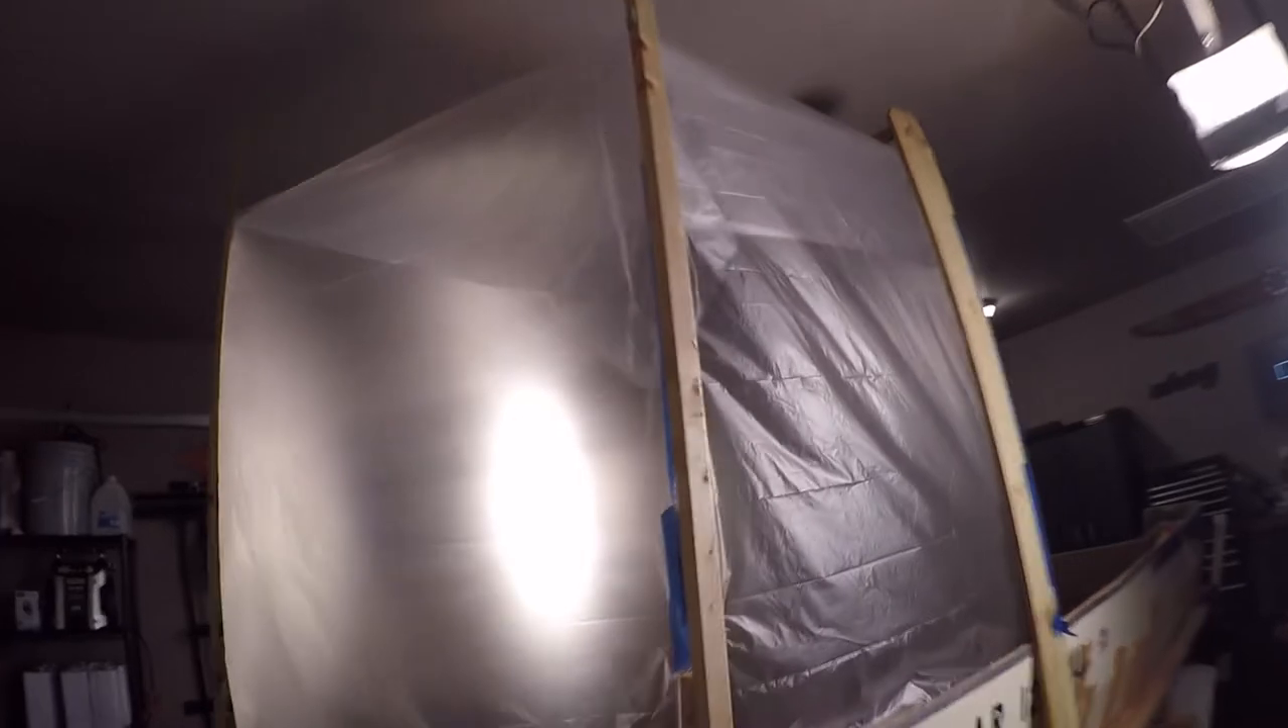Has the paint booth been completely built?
Yes.